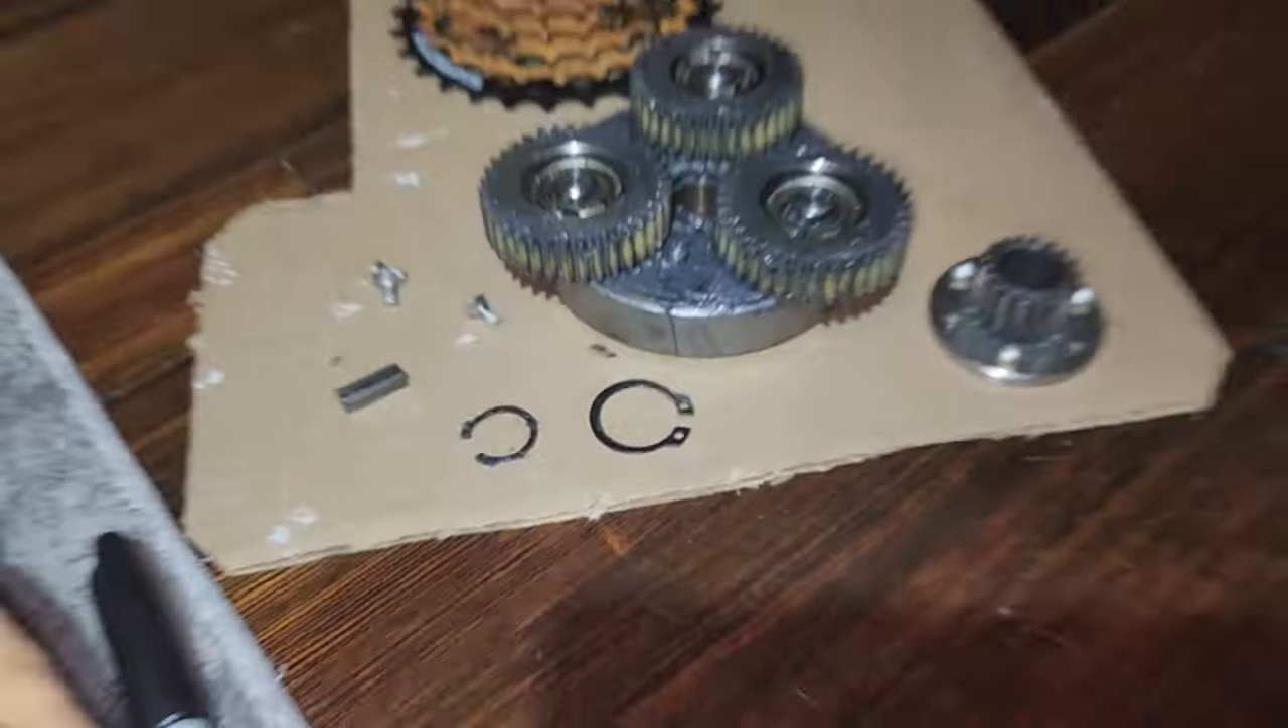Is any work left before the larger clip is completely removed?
No.